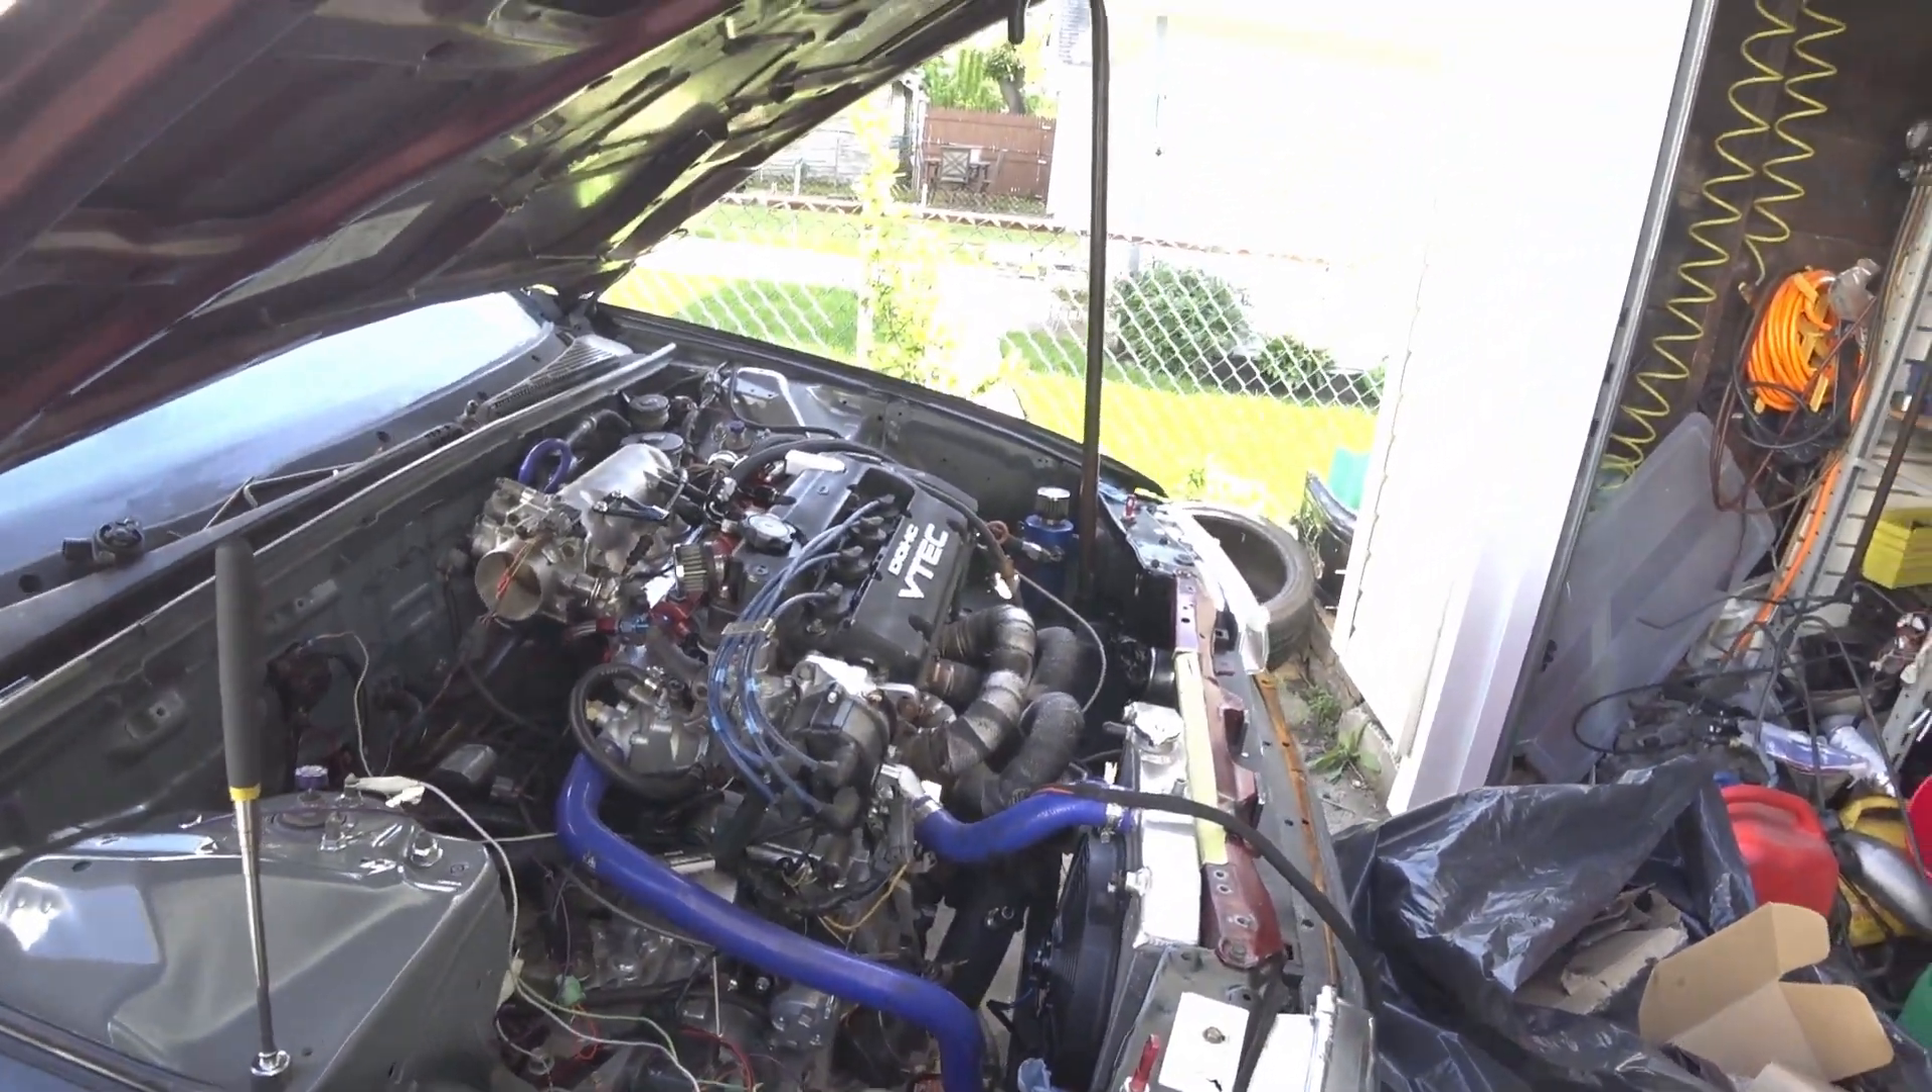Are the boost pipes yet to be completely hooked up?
Yes.